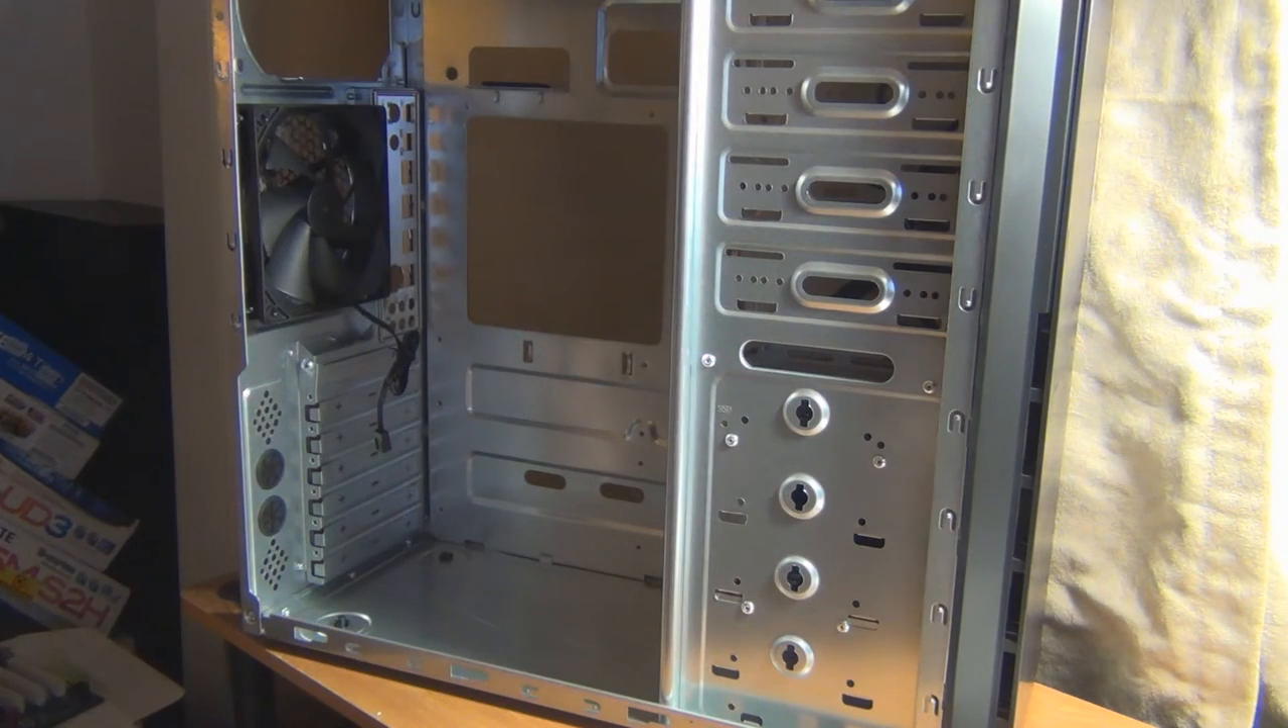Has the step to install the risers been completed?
No.